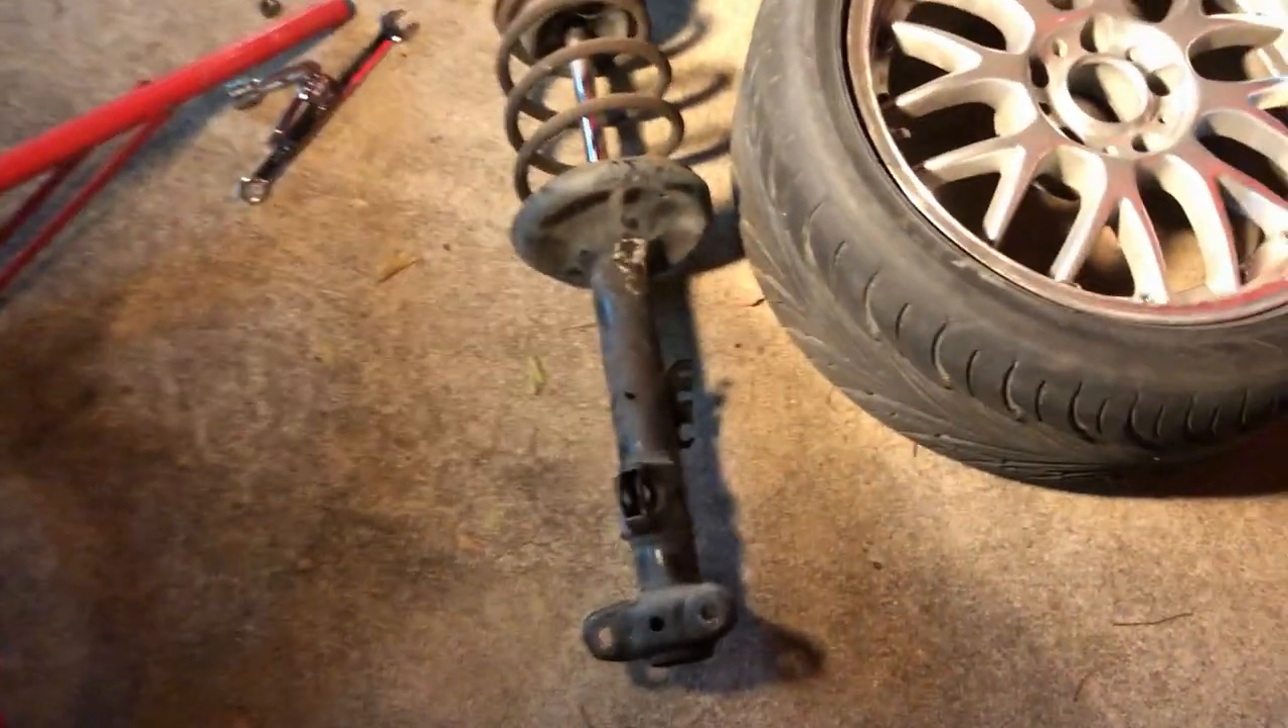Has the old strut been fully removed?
Yes.